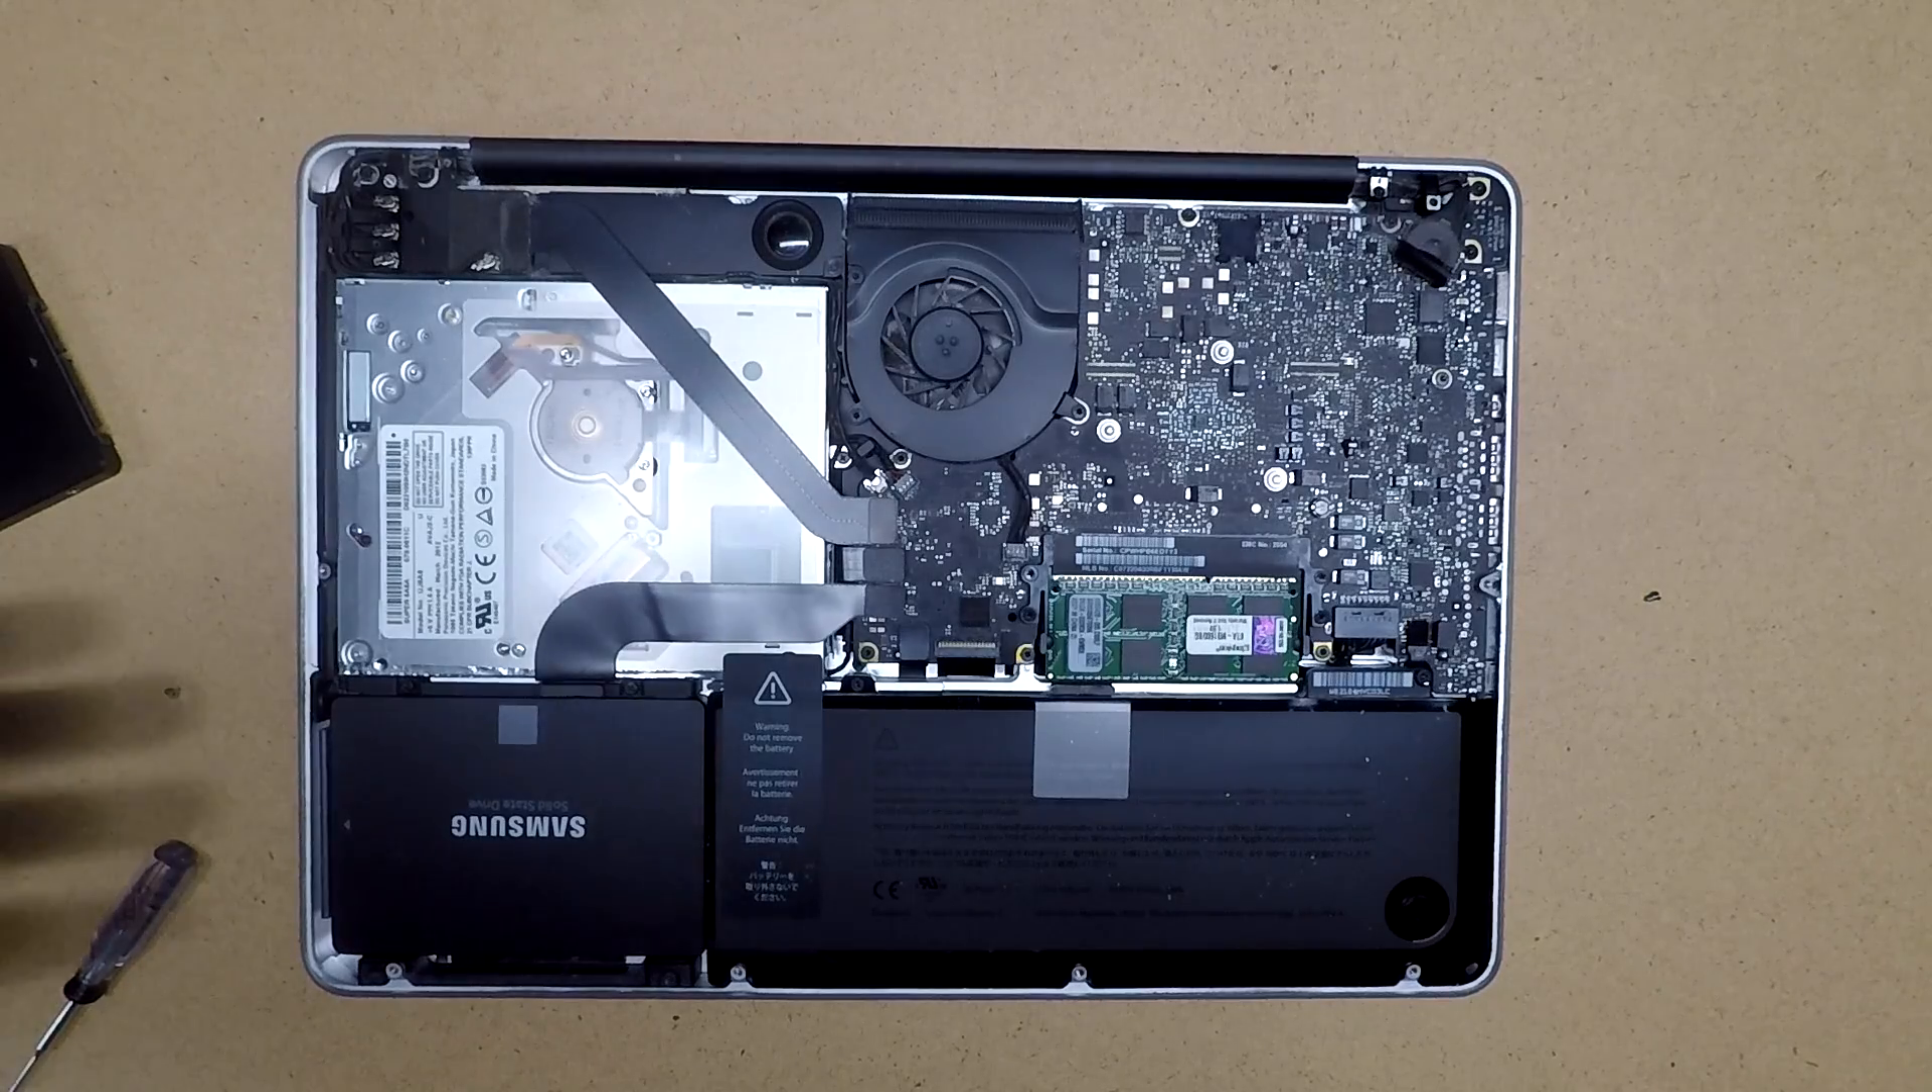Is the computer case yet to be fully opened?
No.